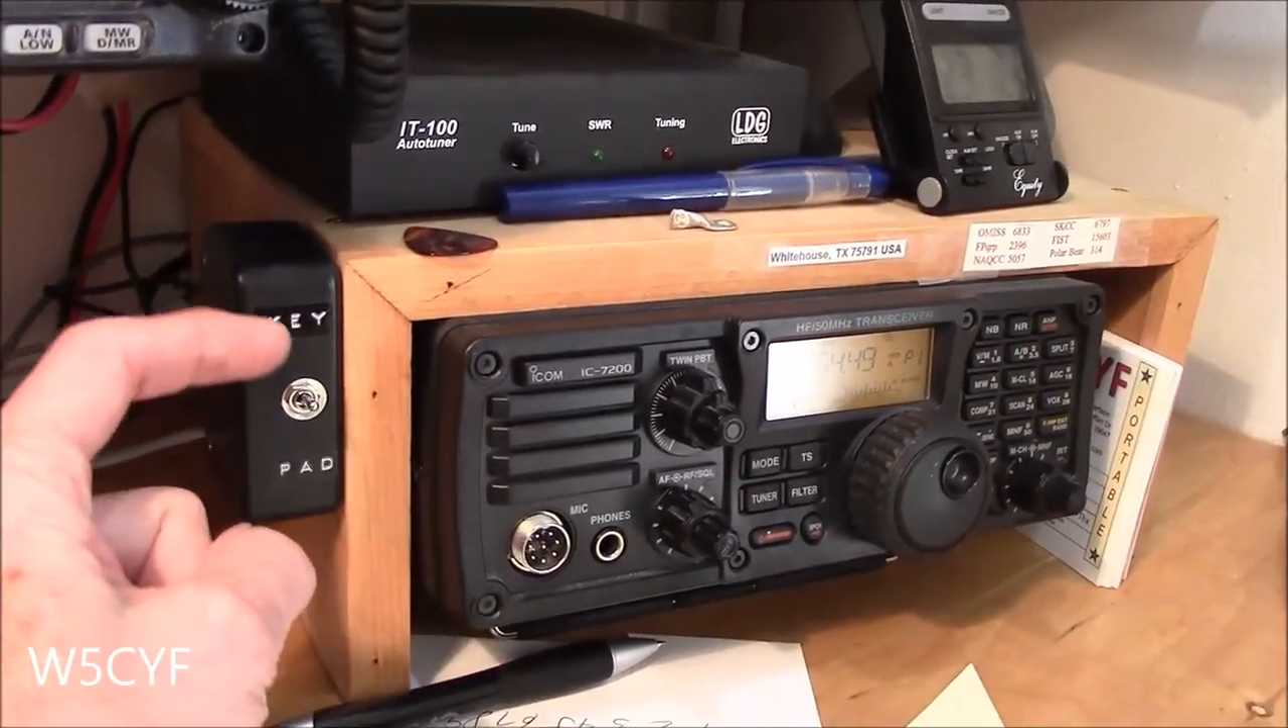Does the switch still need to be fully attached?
No.